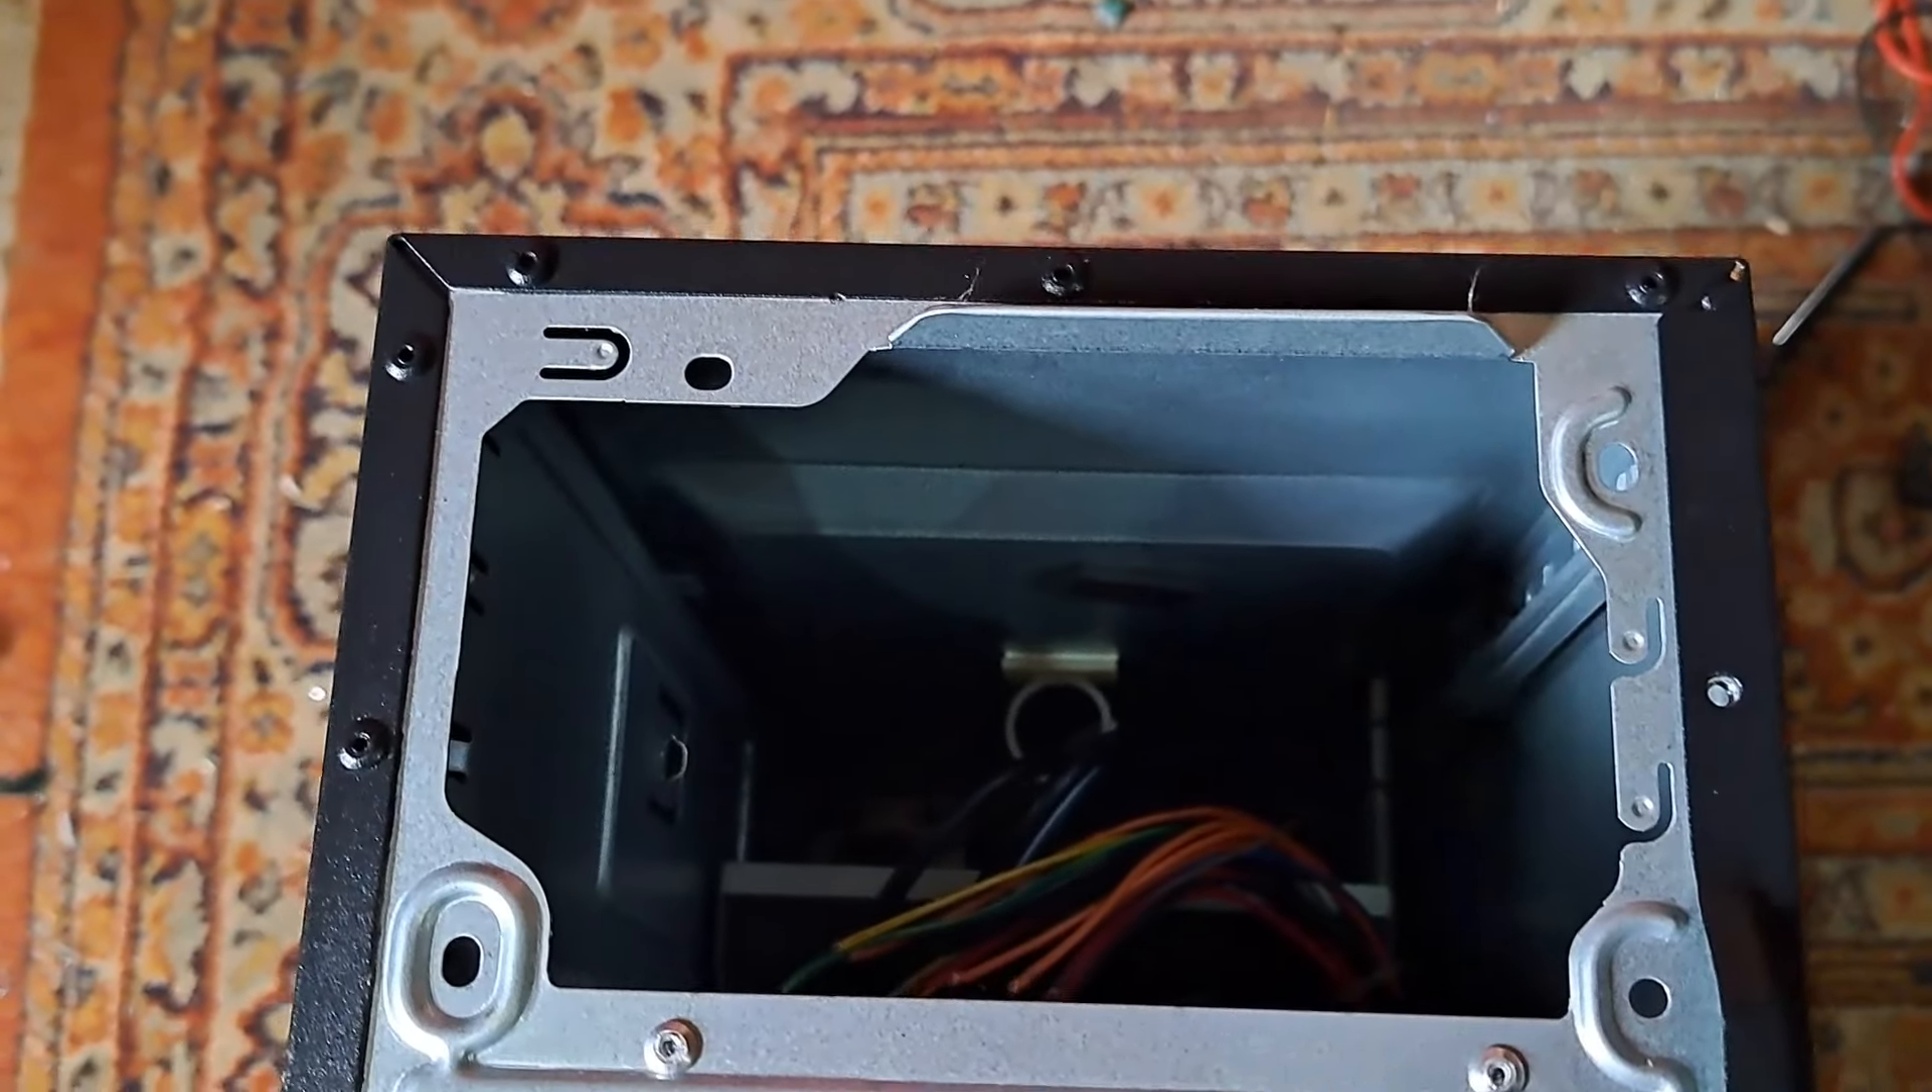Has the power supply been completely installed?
No.